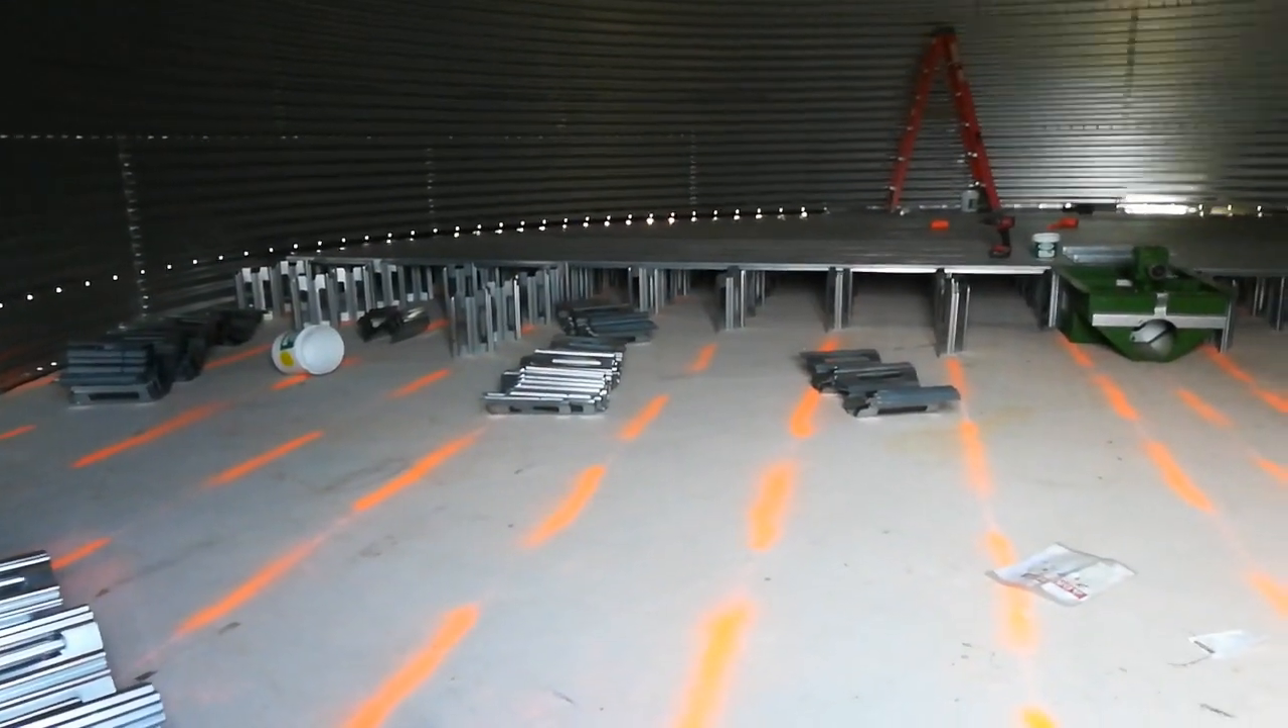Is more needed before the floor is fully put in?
Yes.